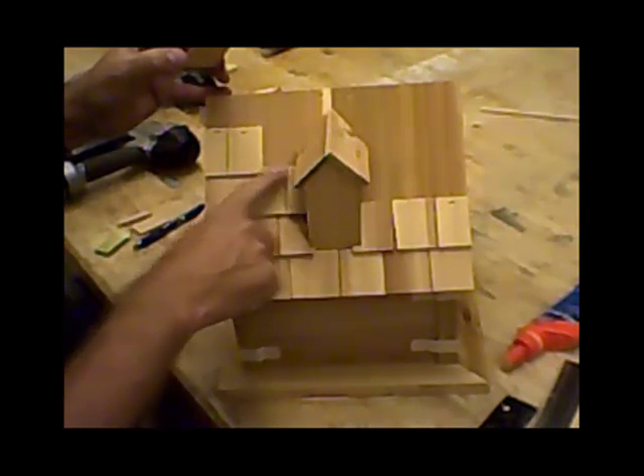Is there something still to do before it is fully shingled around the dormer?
Yes.